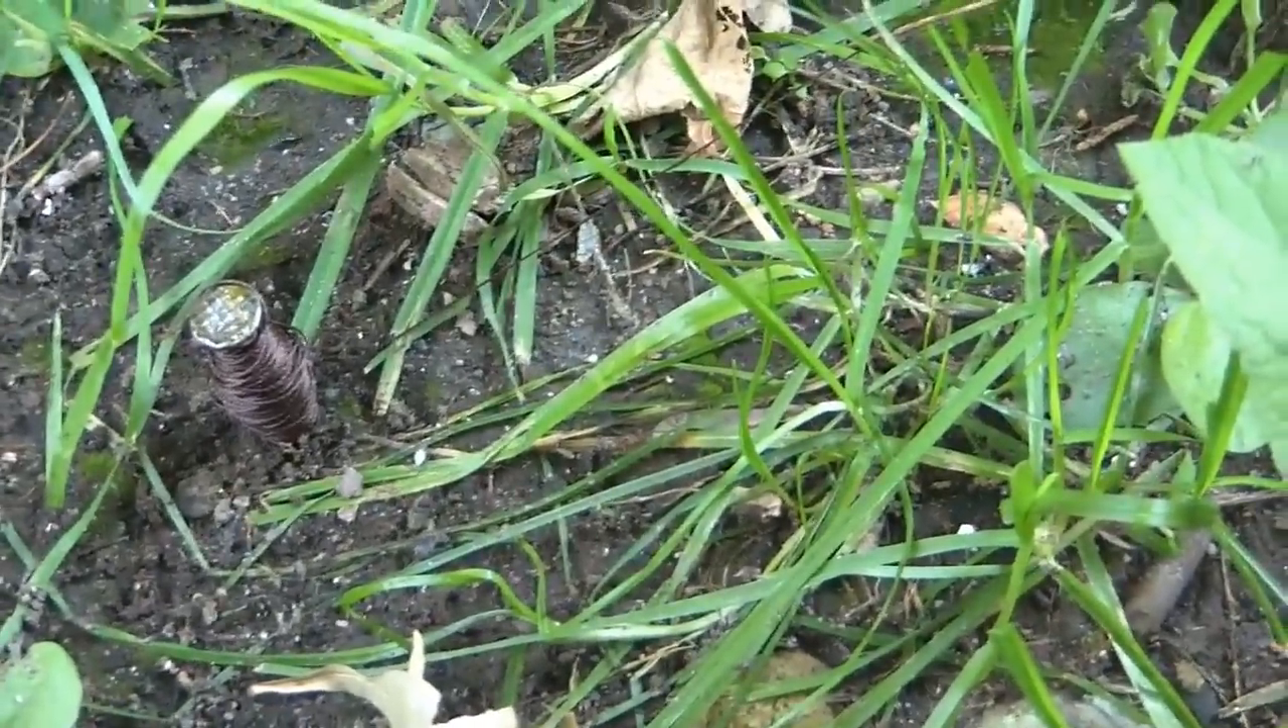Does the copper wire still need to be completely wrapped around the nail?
No.